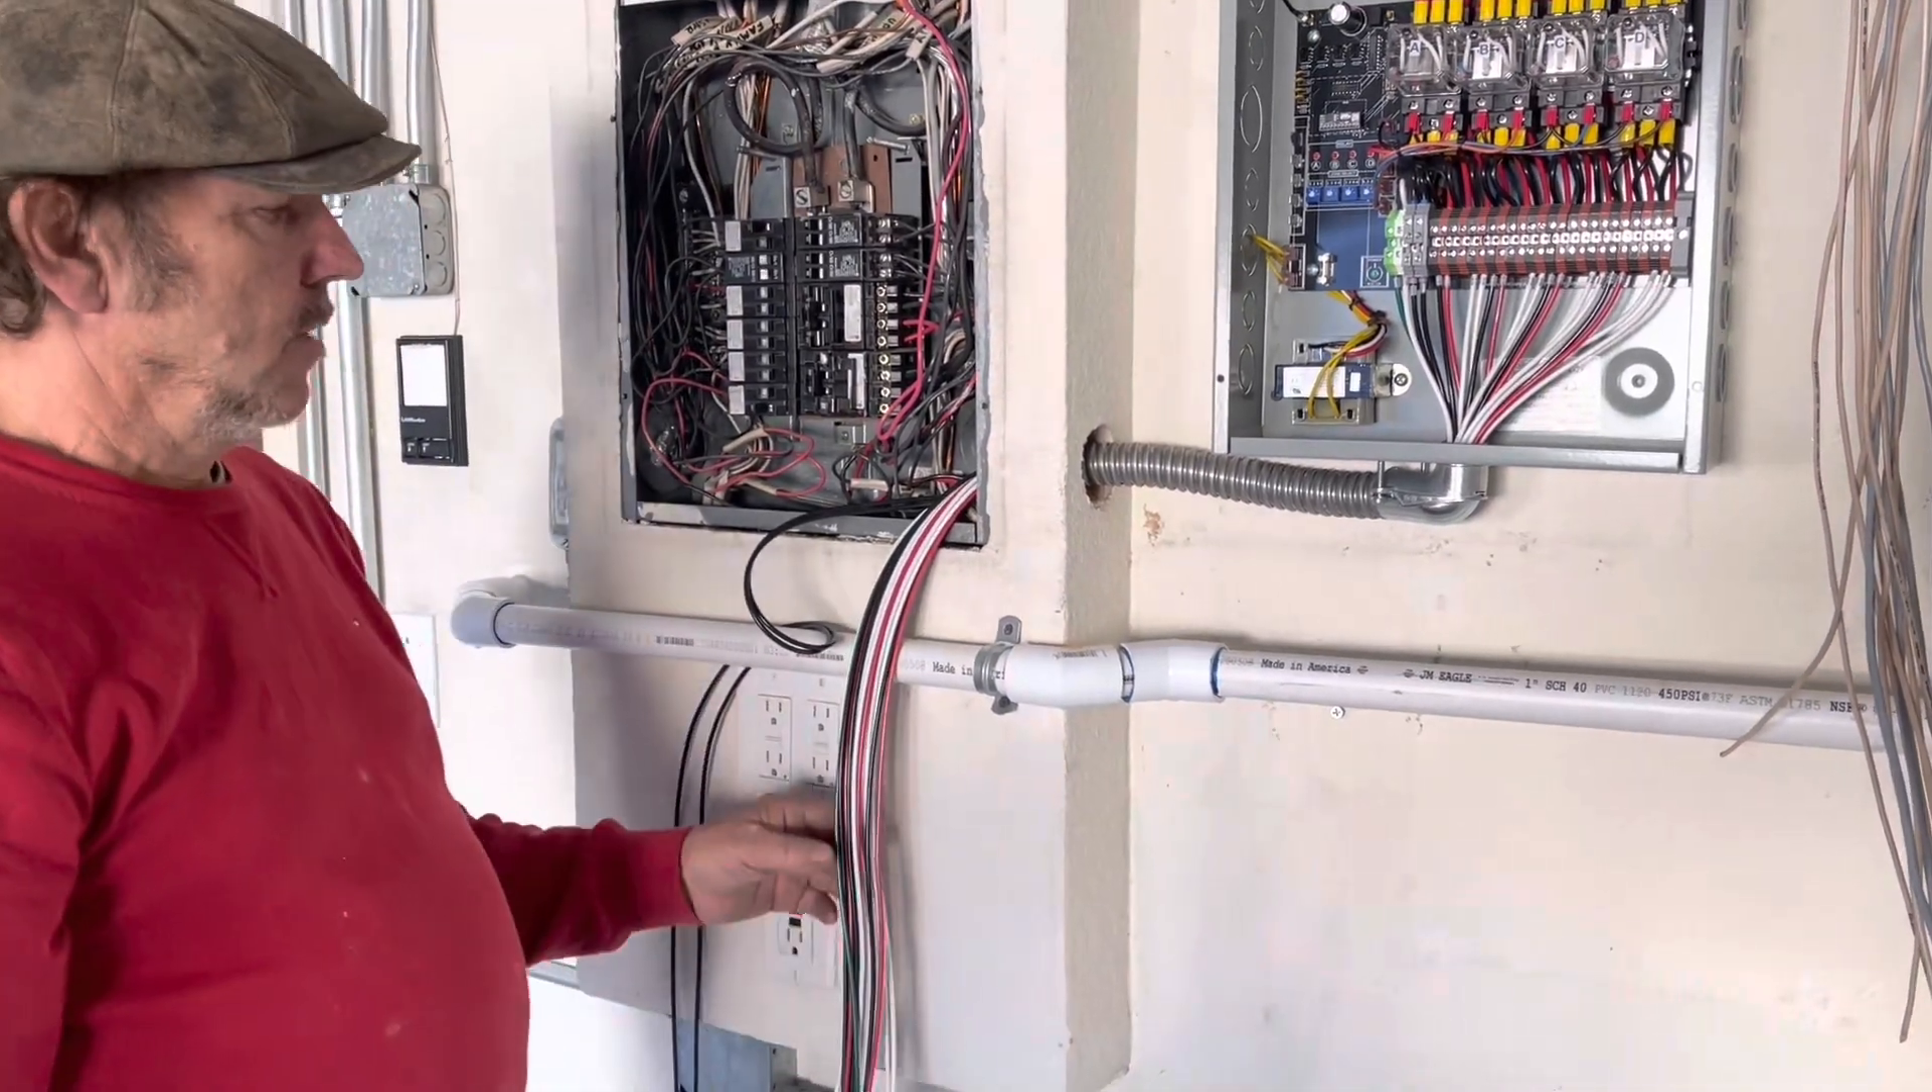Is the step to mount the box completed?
Yes.